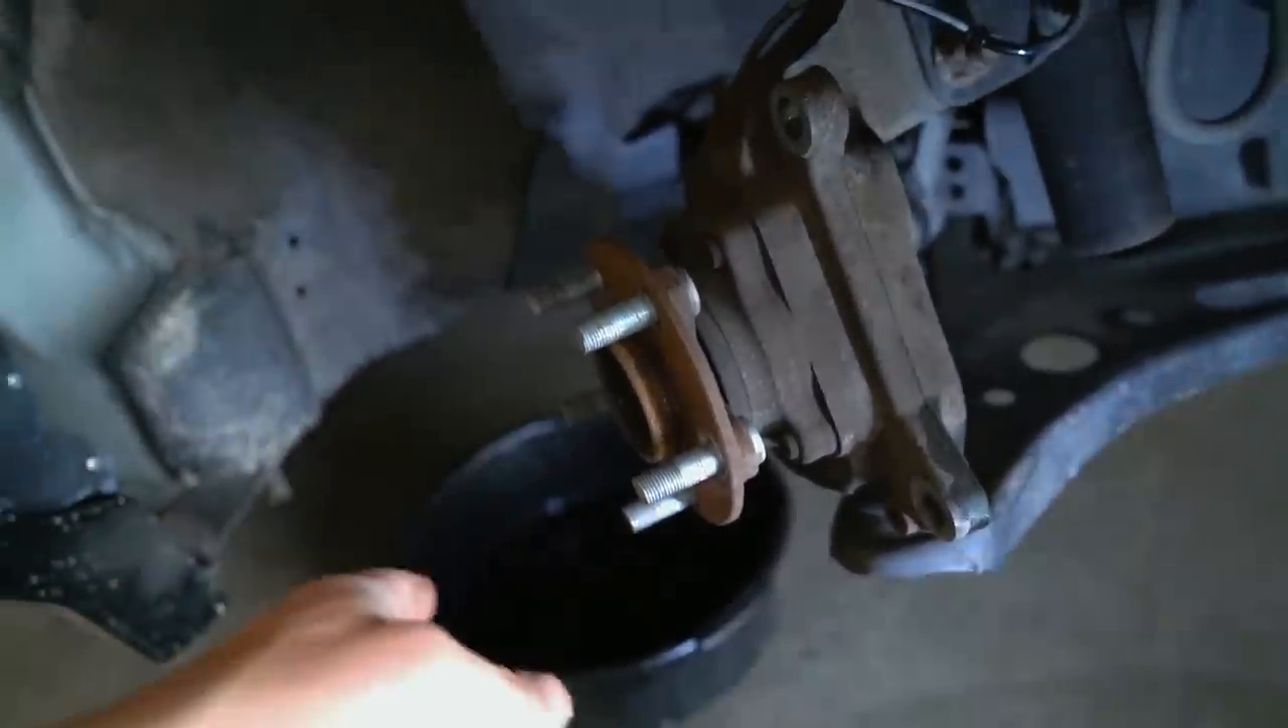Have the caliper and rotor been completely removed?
Yes.